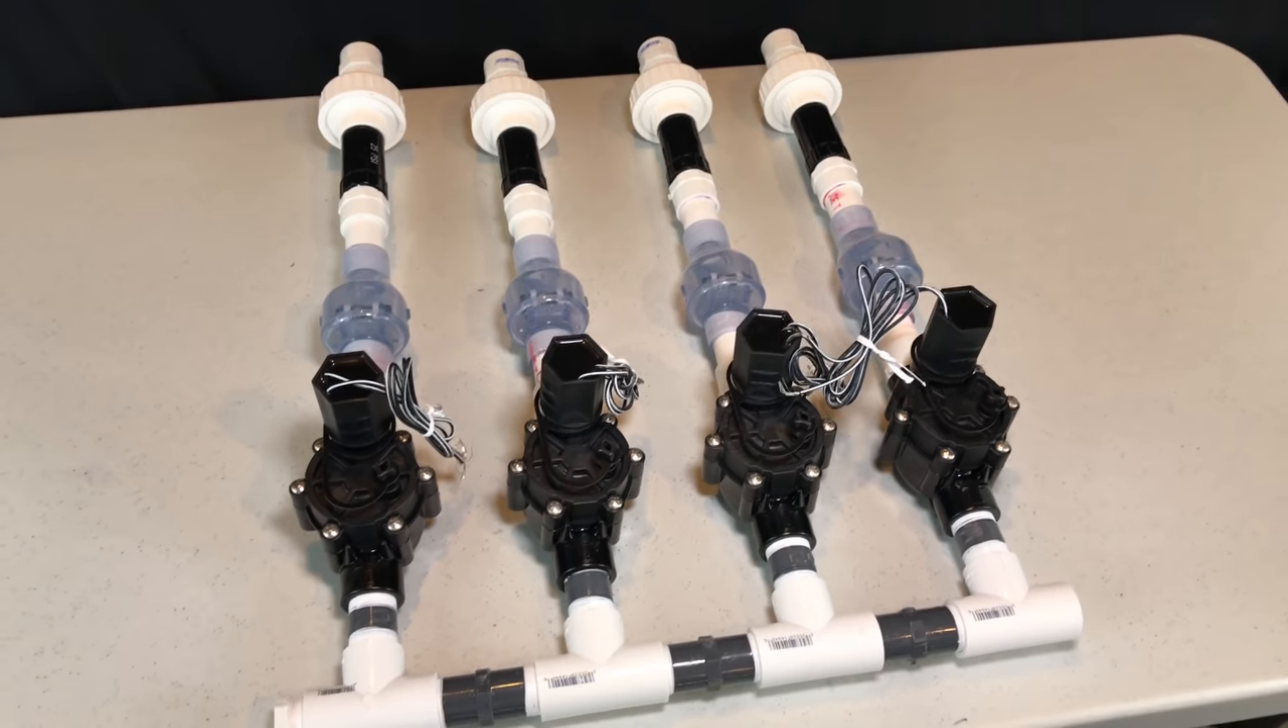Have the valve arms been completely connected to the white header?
Yes.